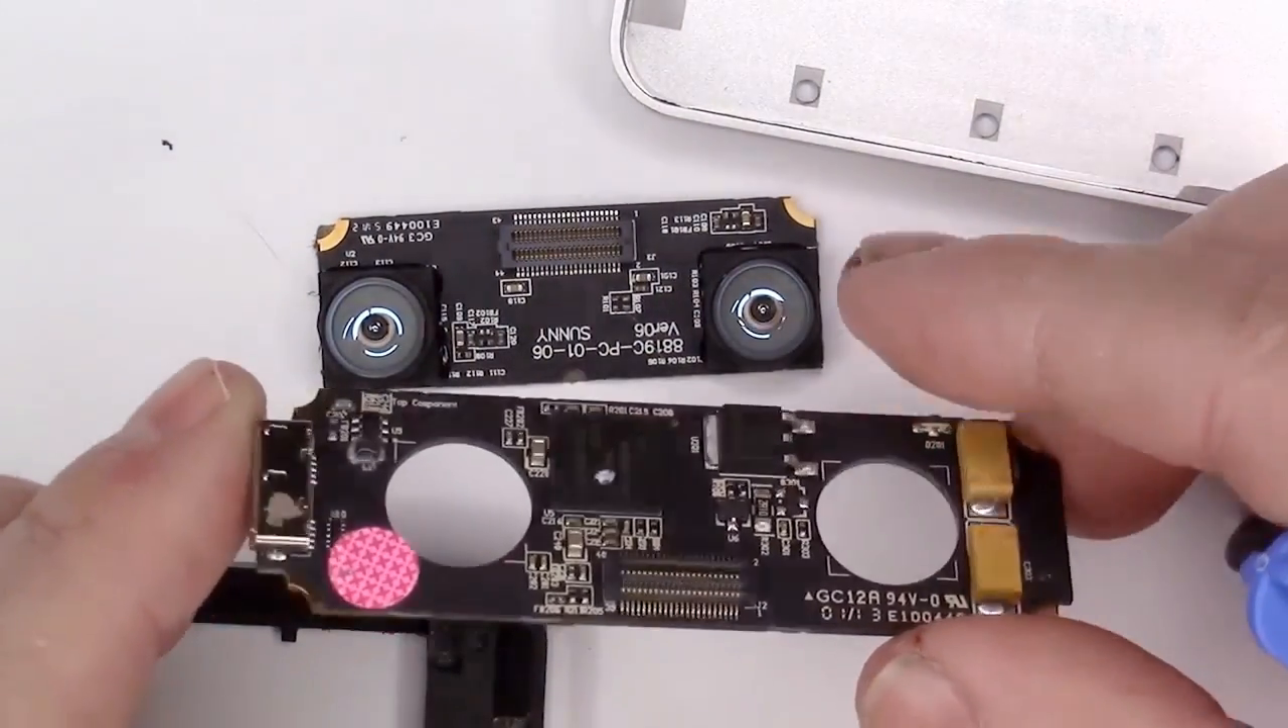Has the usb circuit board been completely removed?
Yes.